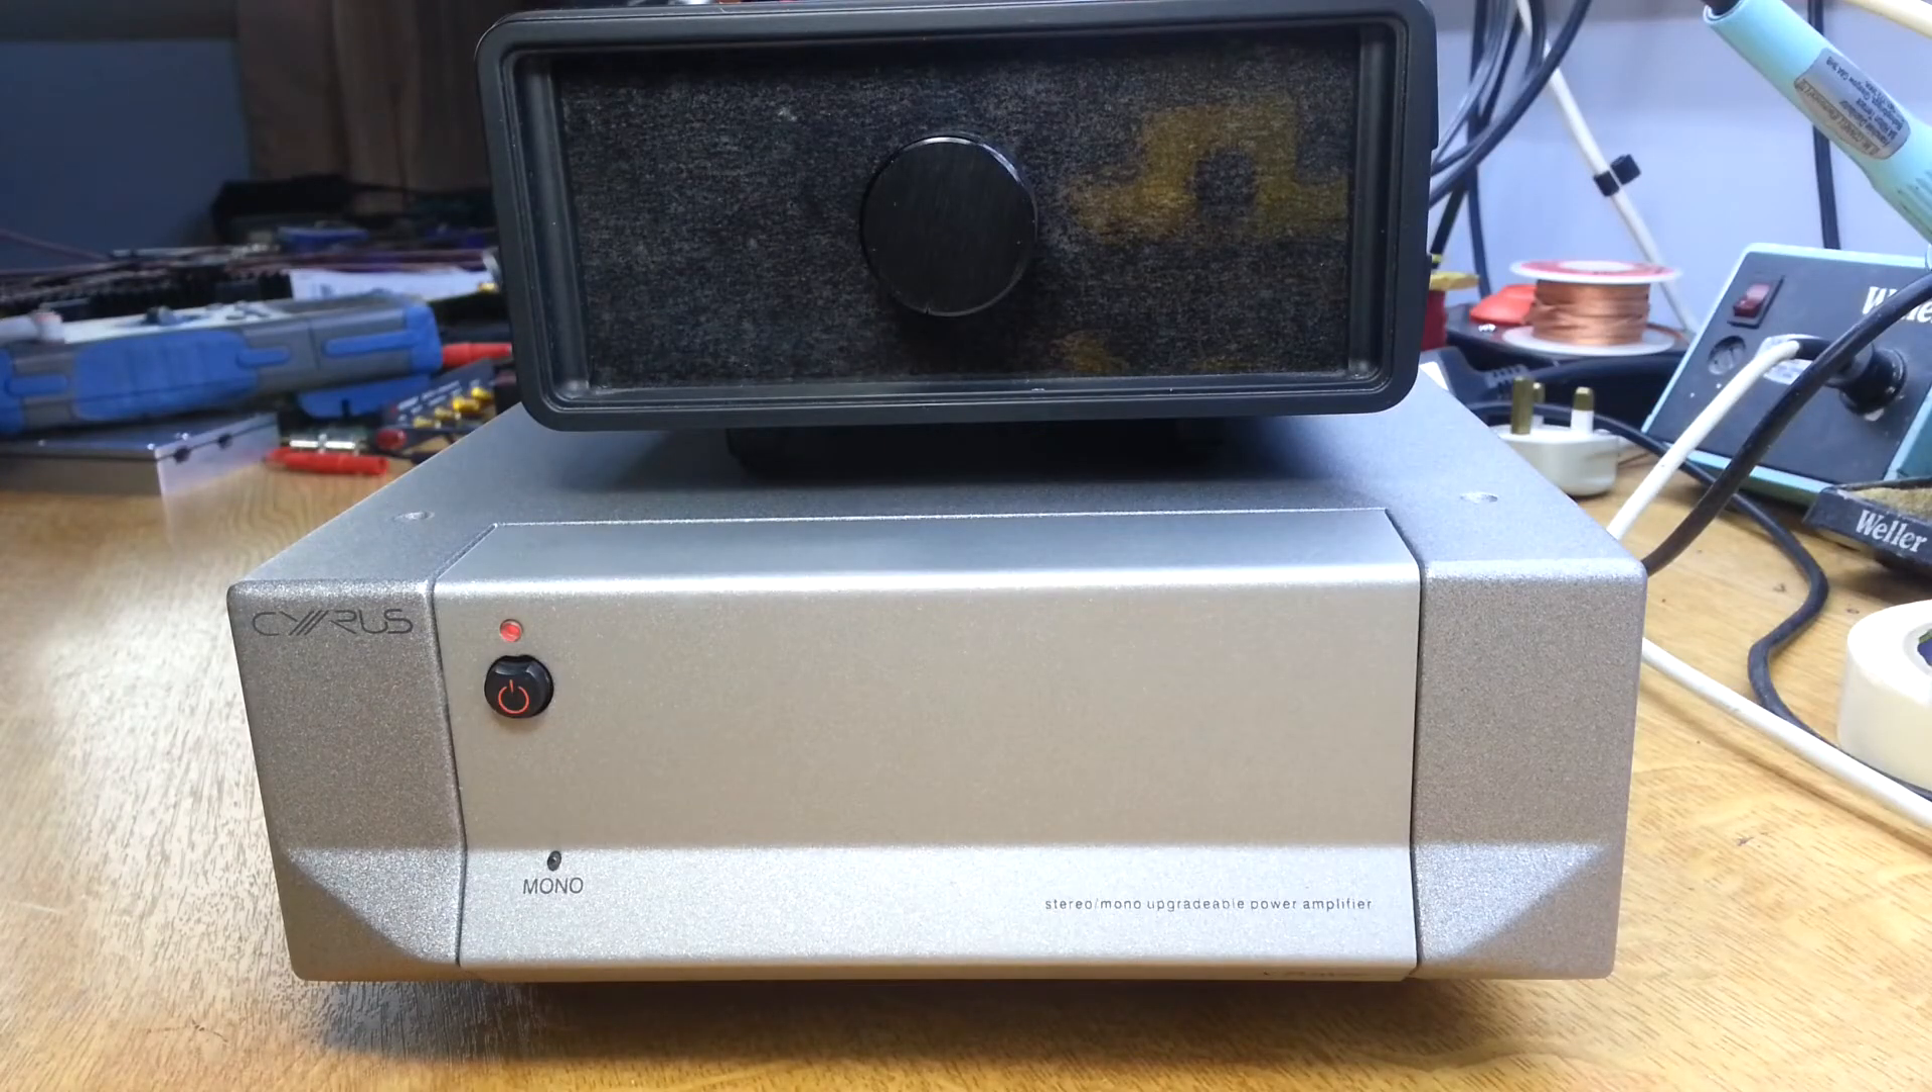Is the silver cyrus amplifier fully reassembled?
Yes.